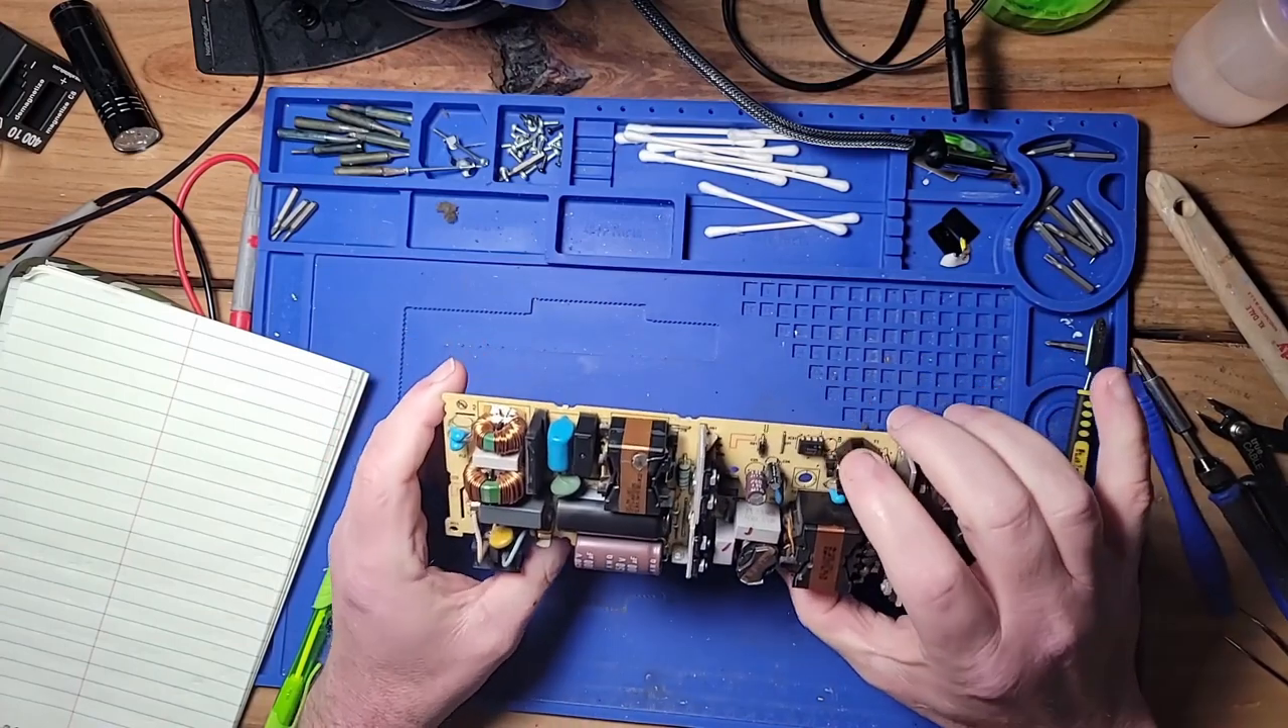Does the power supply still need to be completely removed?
No.